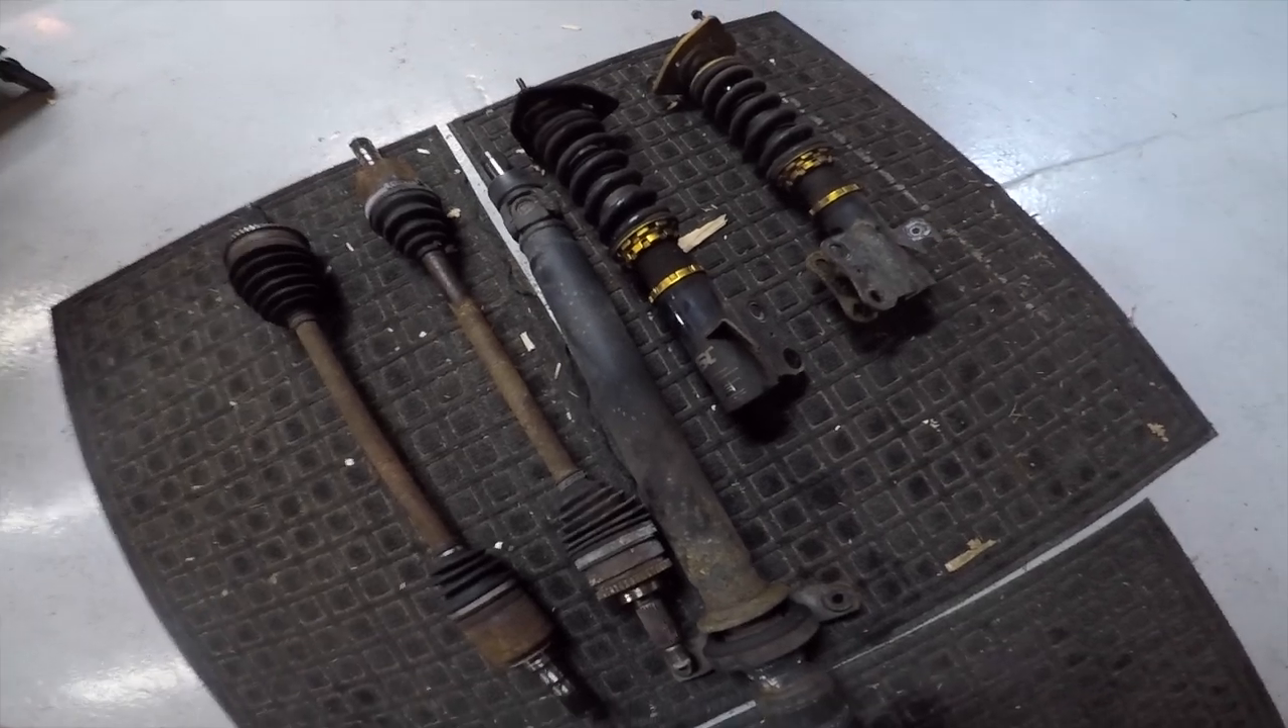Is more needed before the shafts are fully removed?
No.